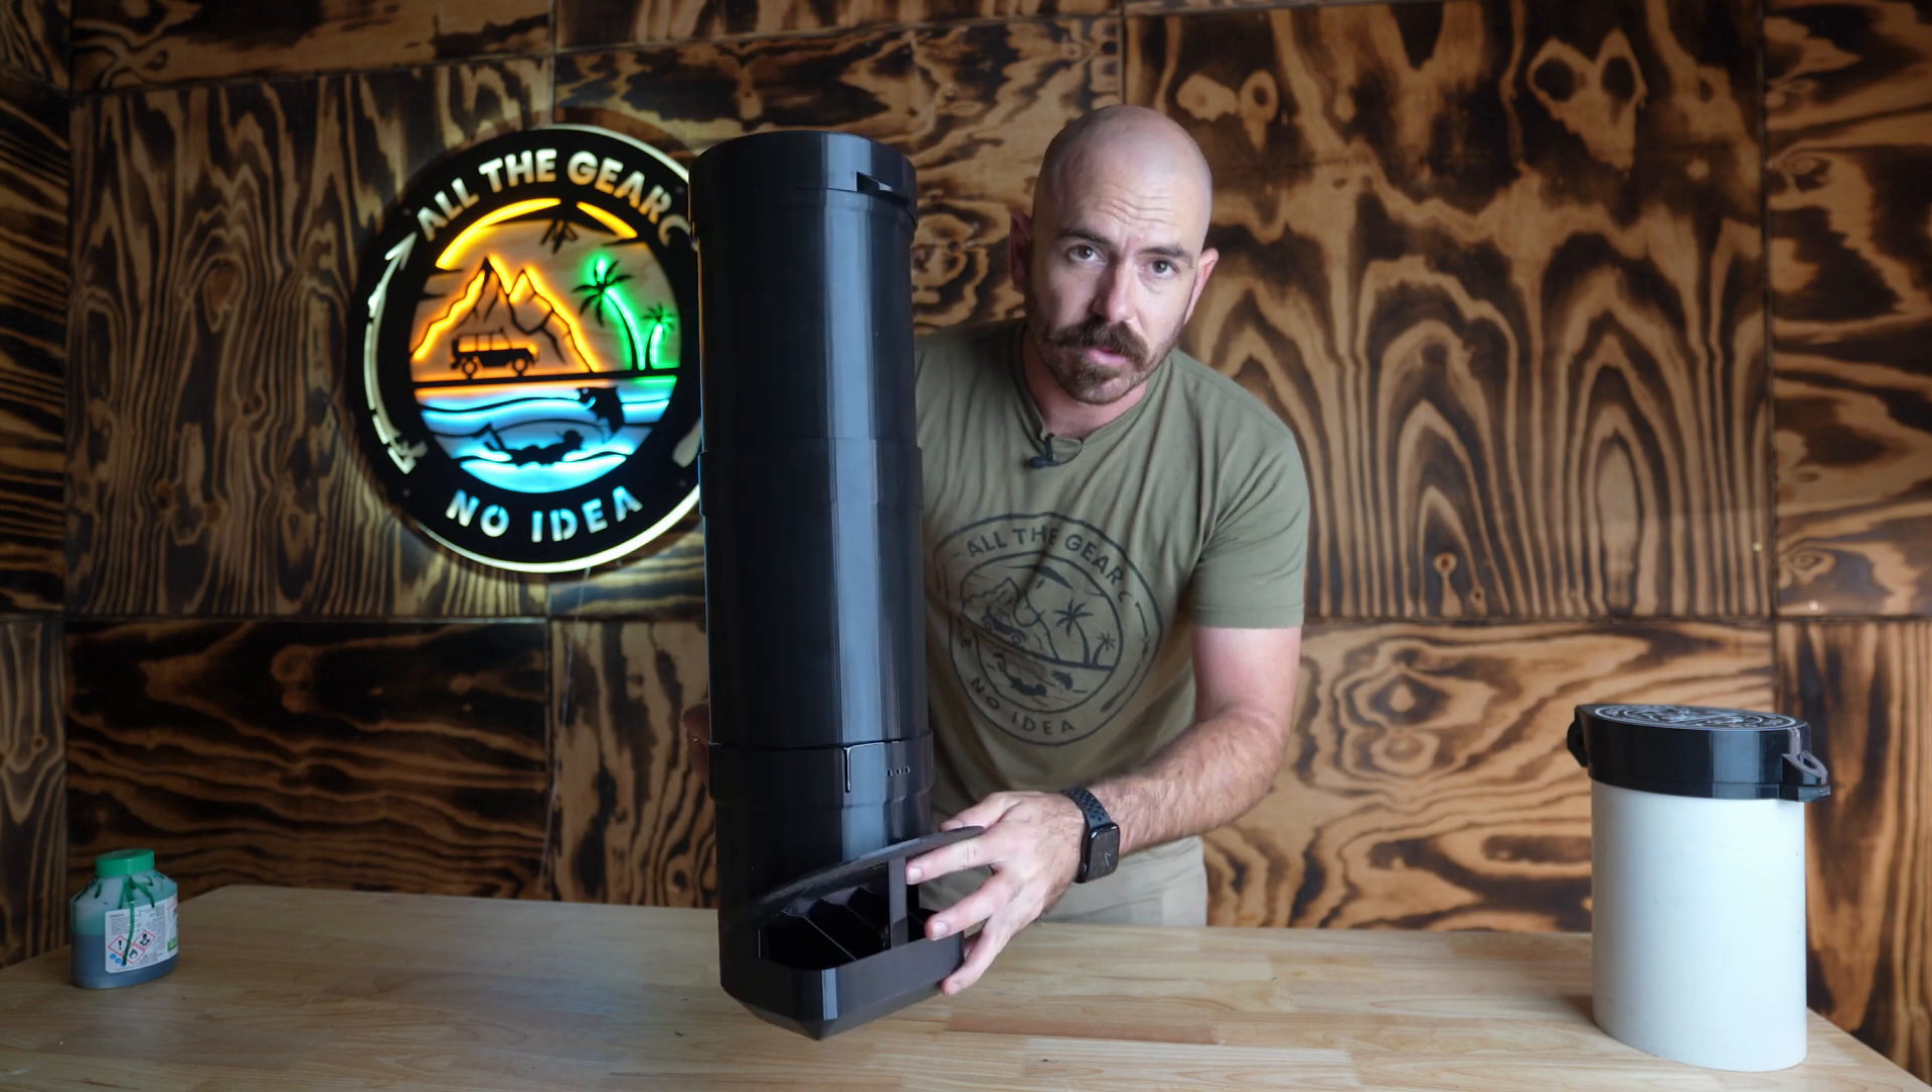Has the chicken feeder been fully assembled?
Yes.